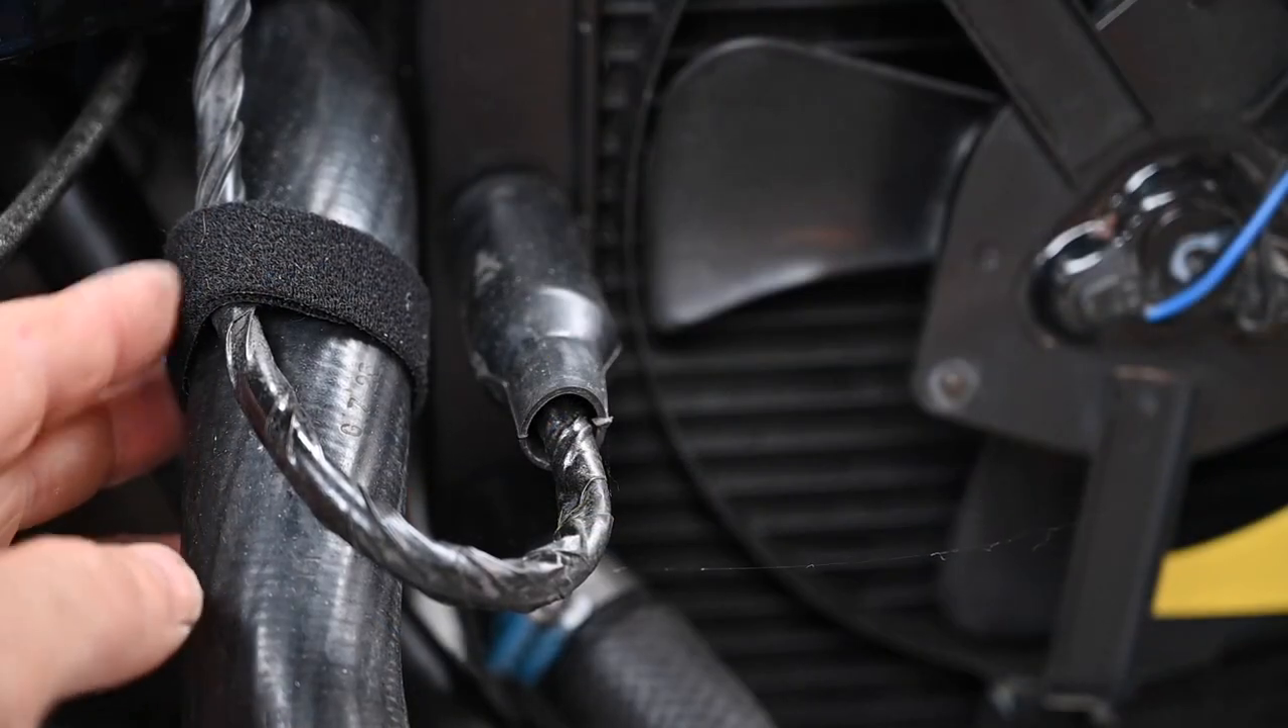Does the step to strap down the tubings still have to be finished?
No.